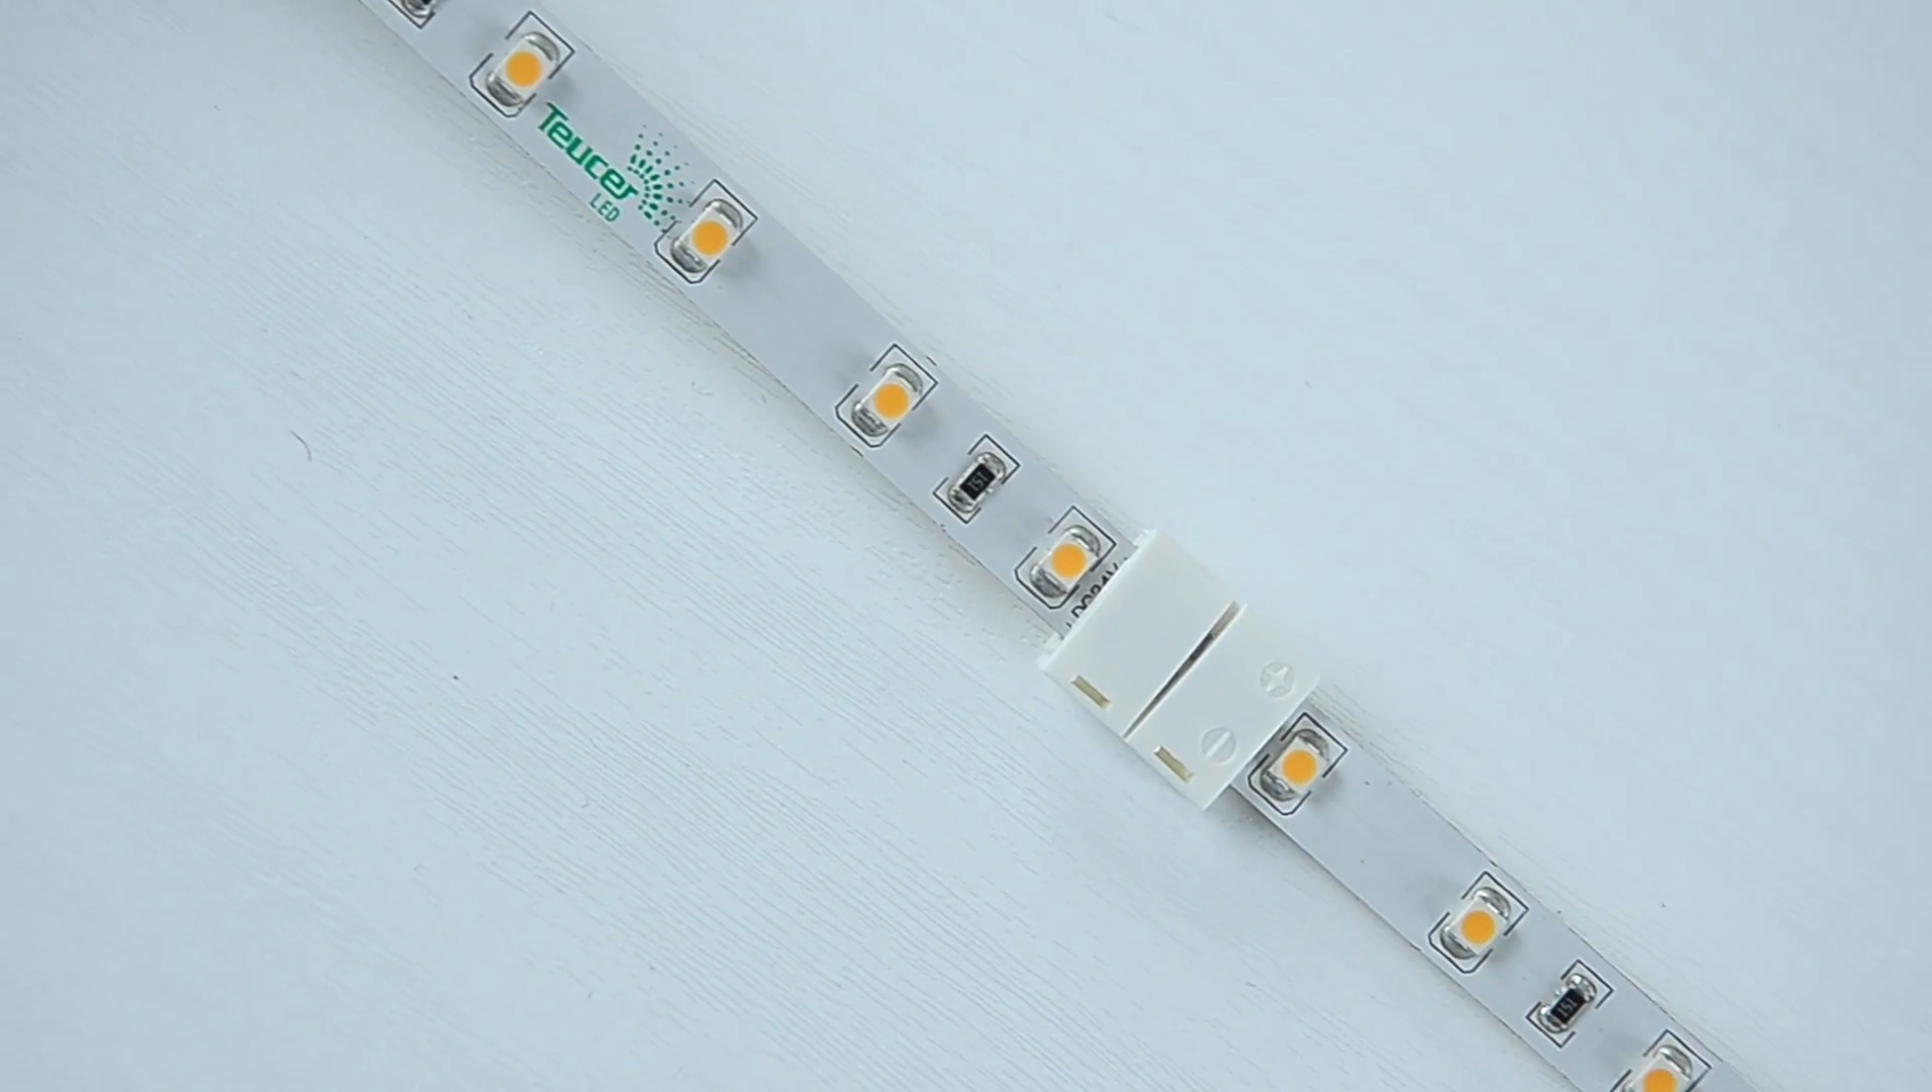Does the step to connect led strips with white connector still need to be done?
No.